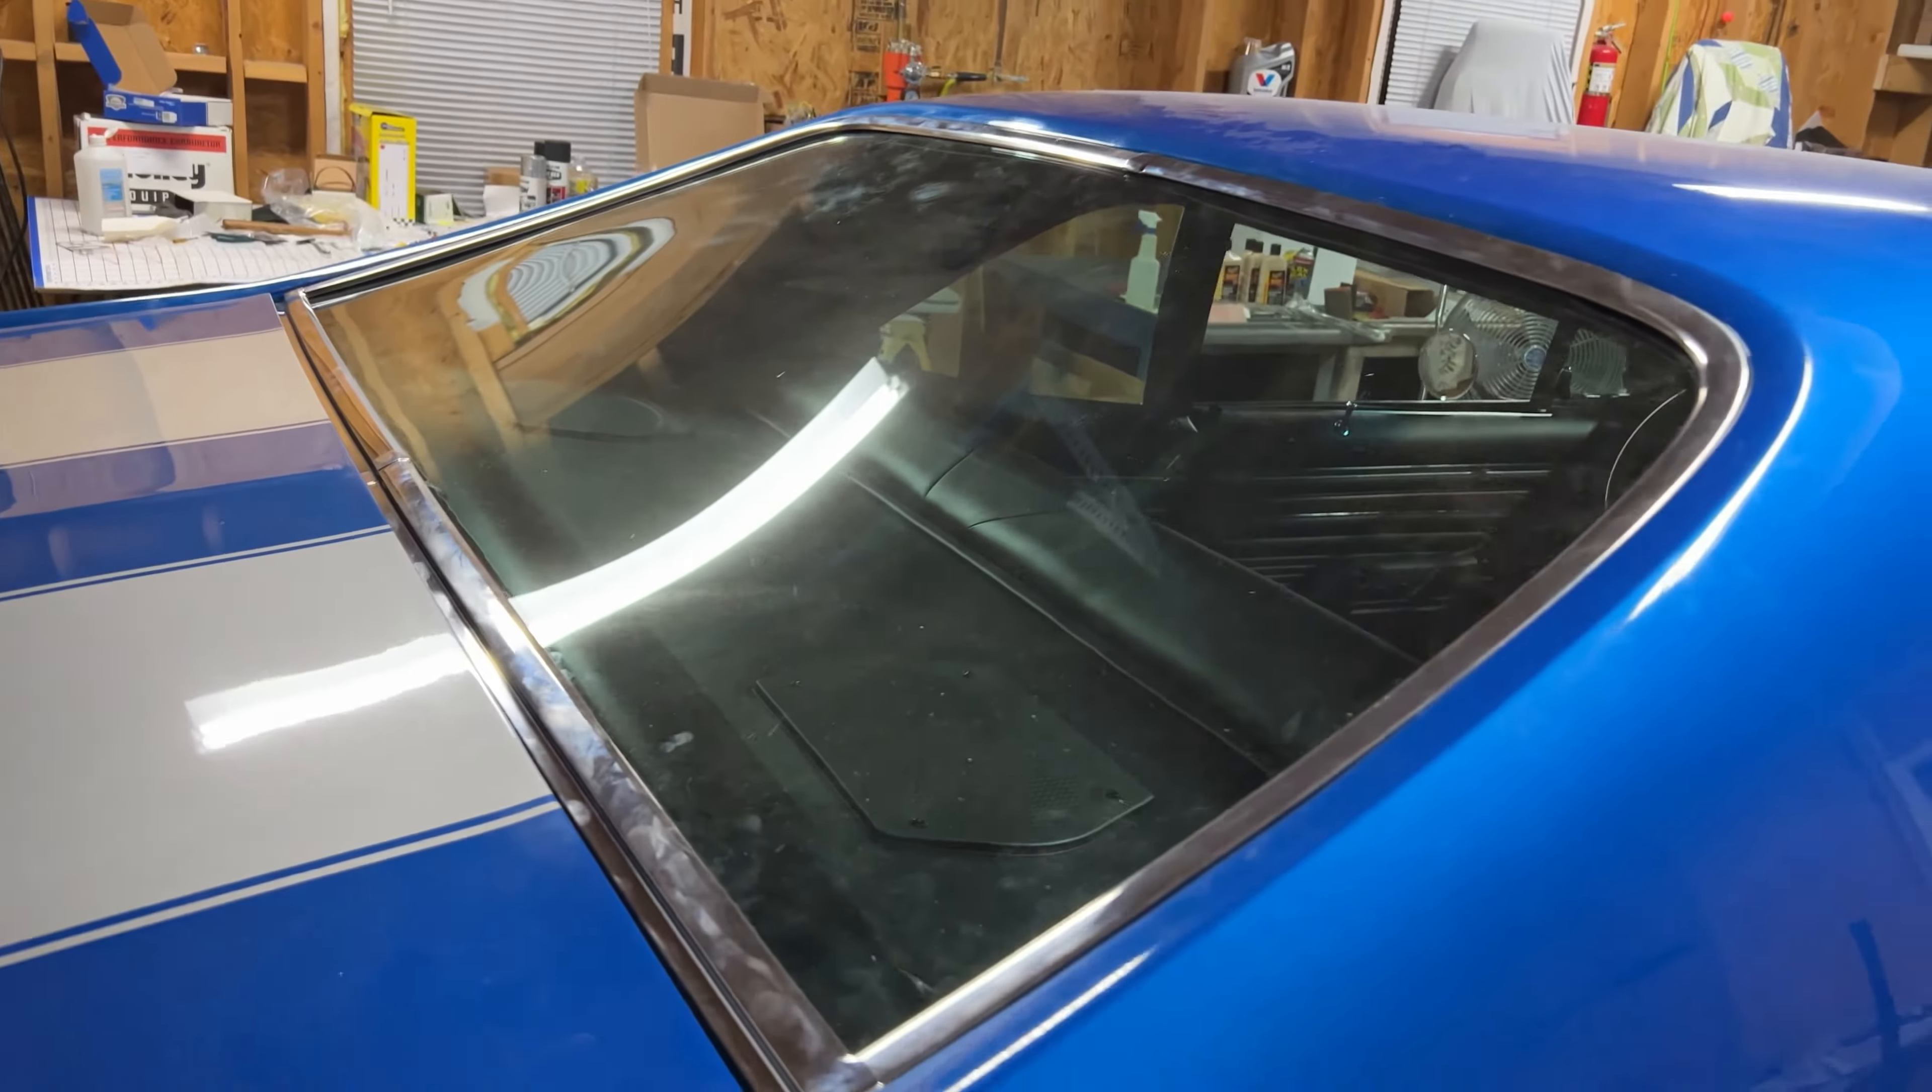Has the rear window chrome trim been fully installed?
Yes.